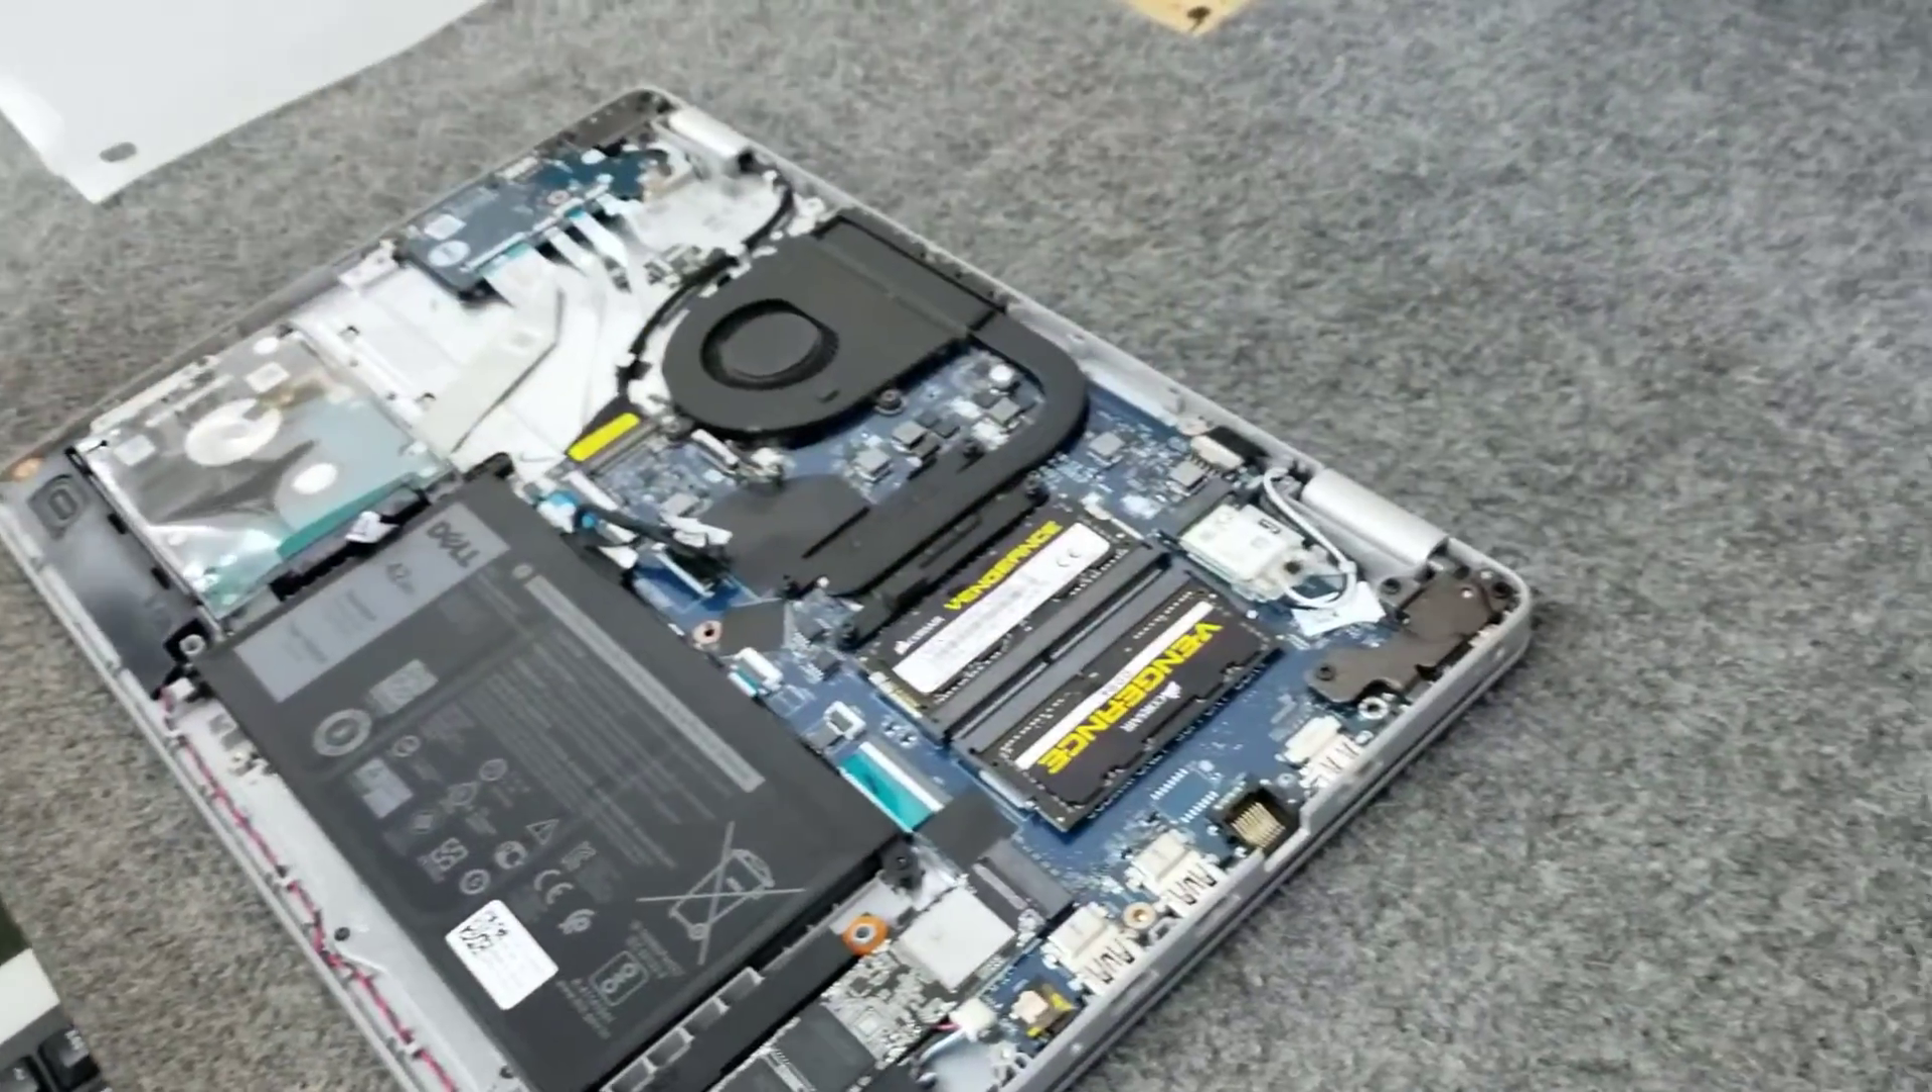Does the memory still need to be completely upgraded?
No.